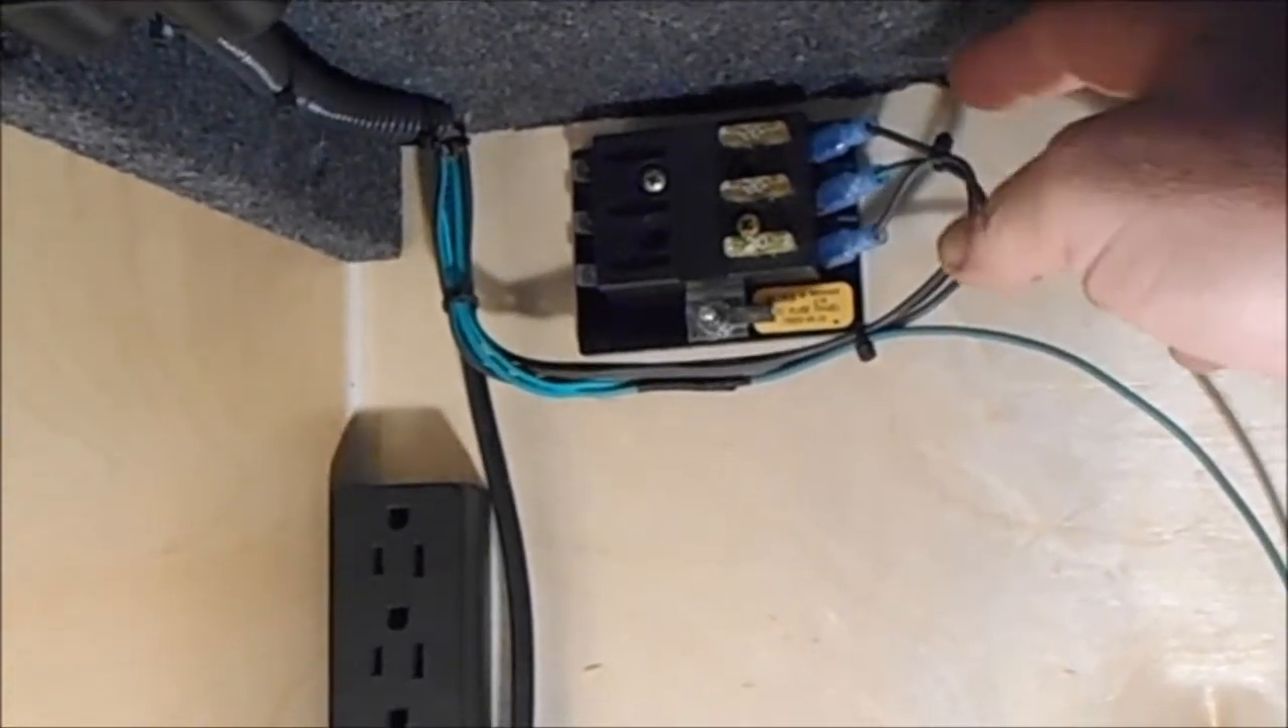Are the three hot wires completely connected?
Yes.